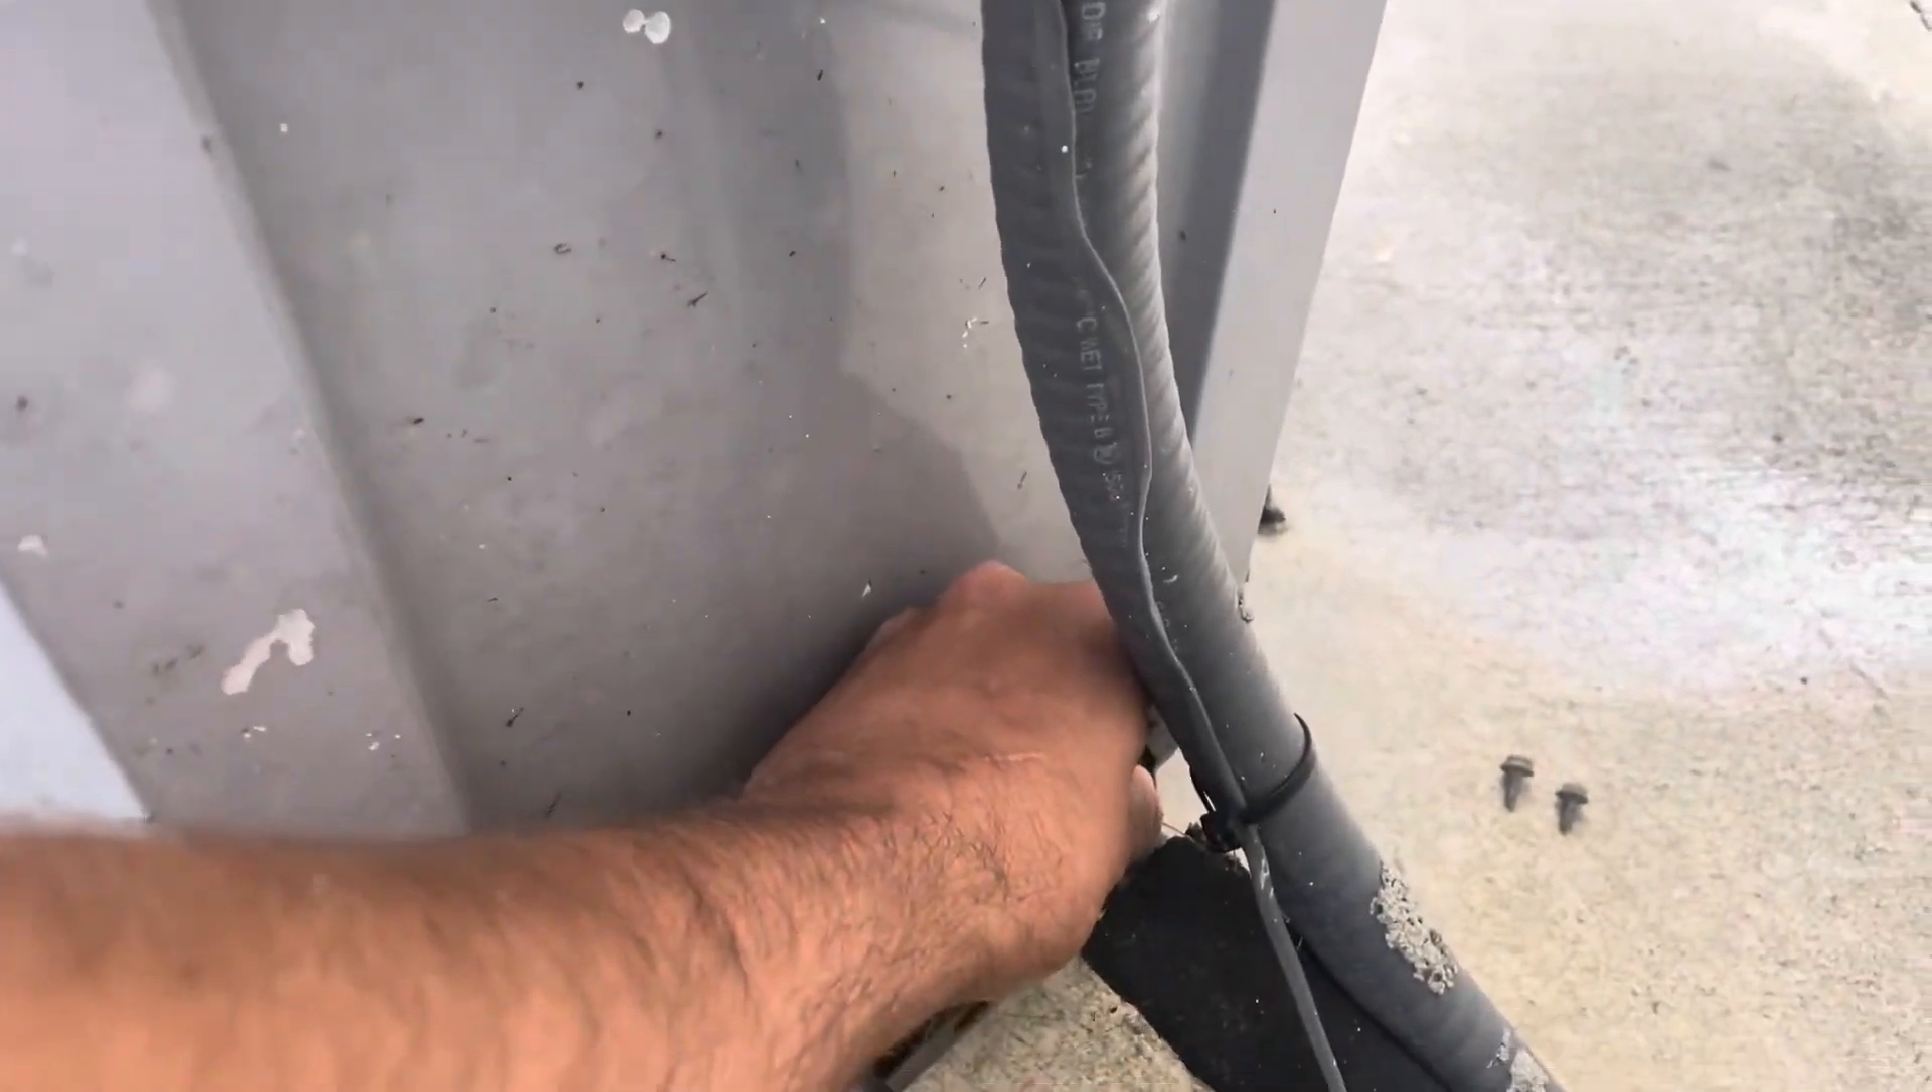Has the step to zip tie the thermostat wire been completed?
Yes.